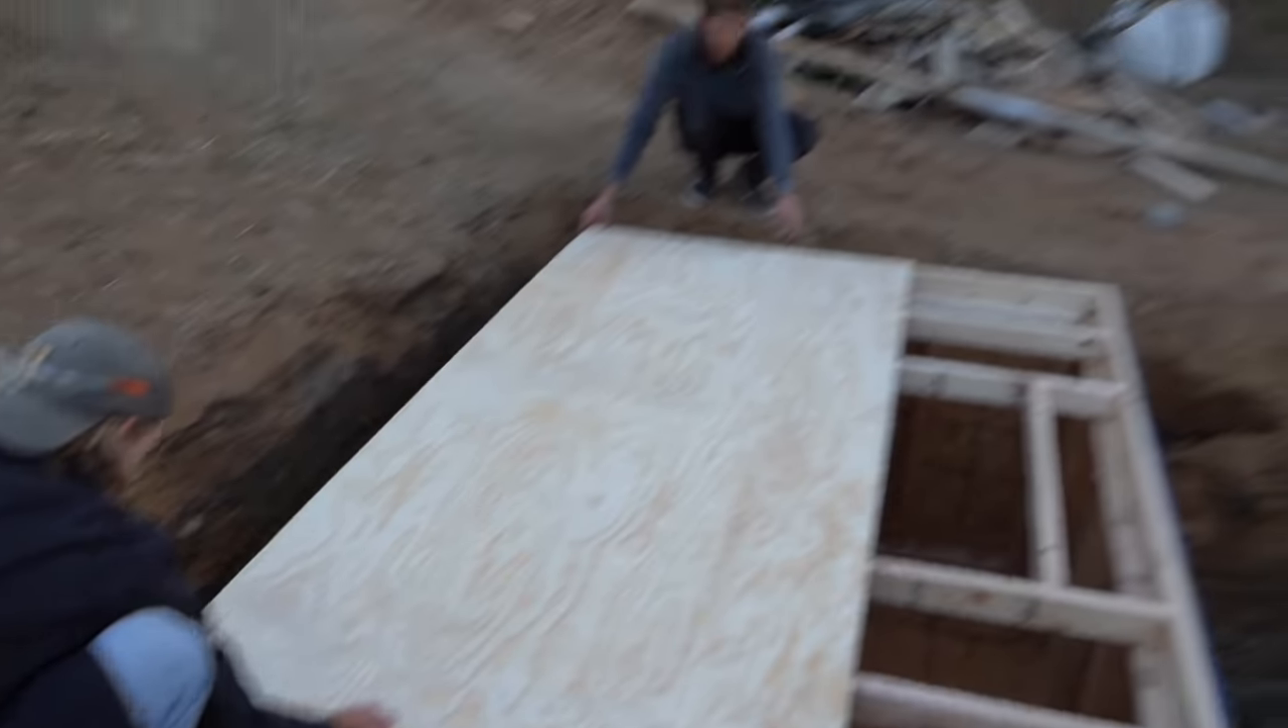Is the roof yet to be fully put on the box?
Yes.